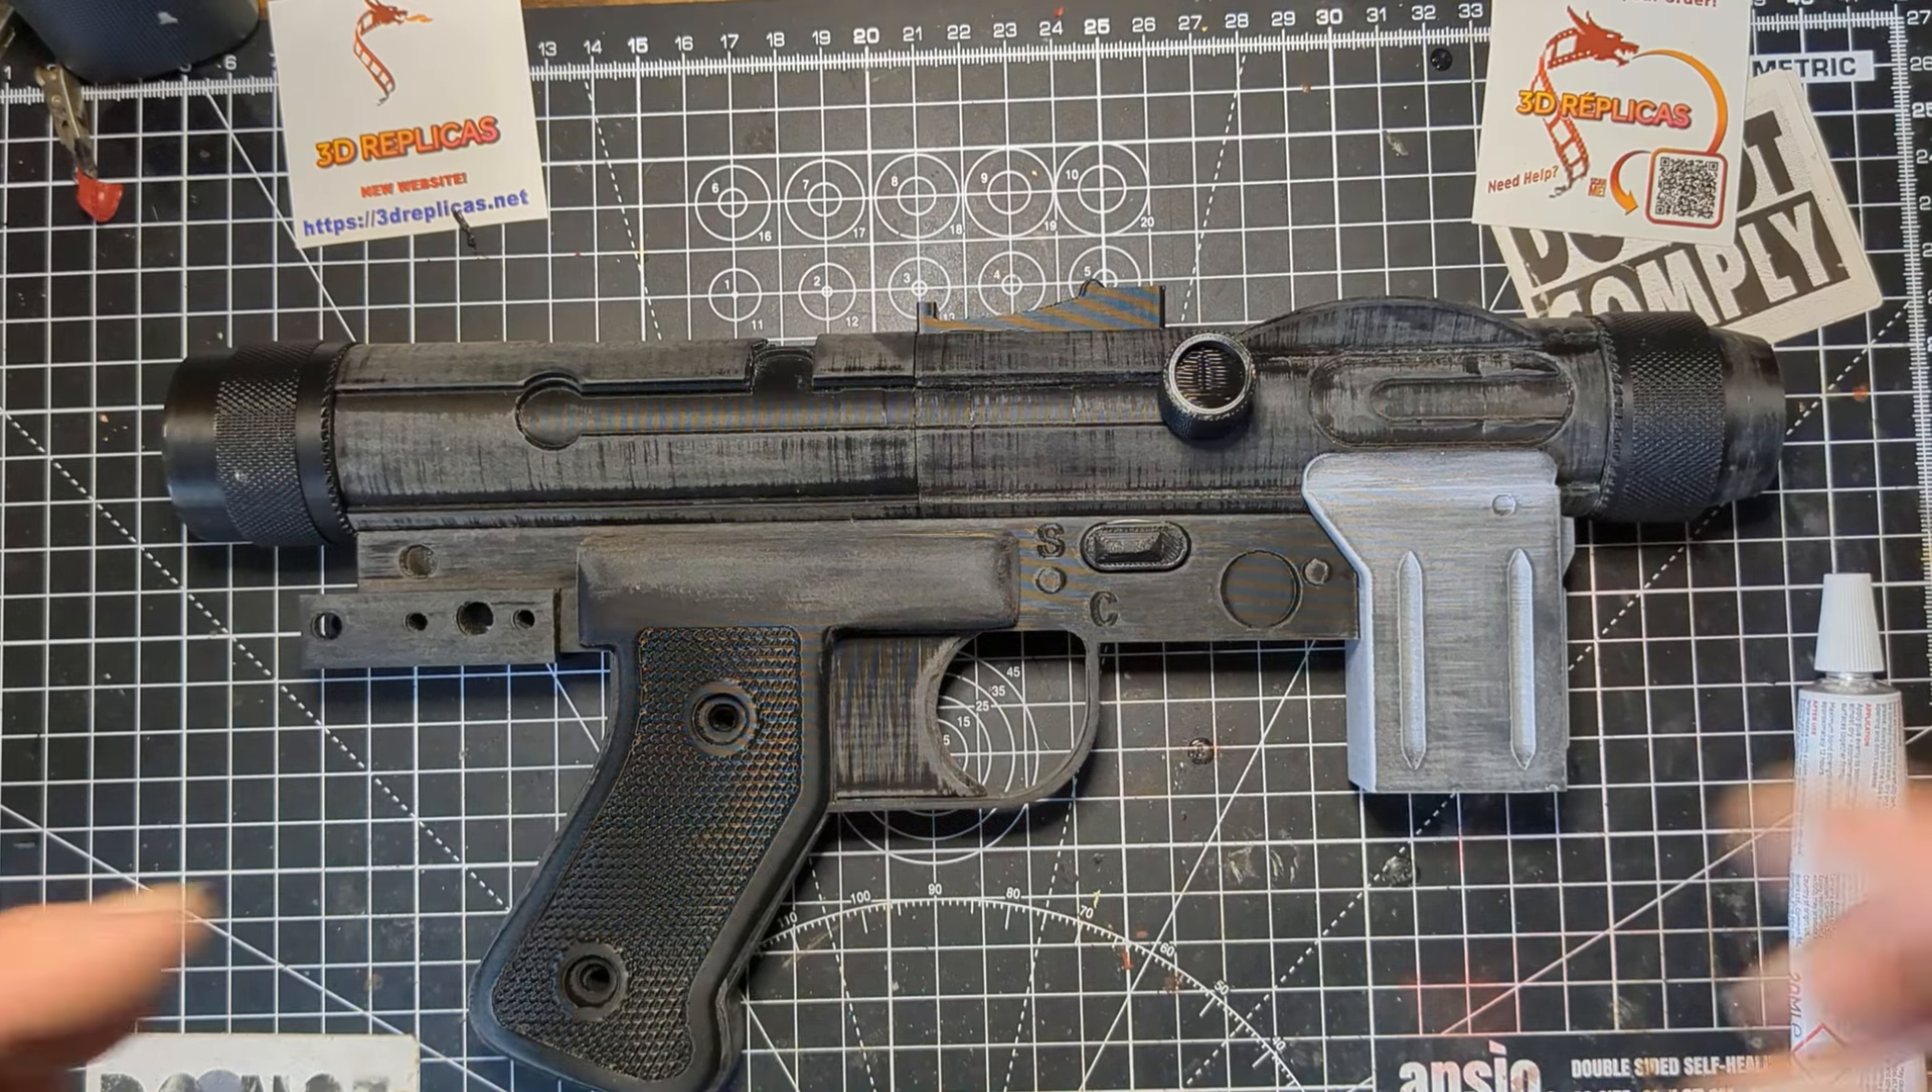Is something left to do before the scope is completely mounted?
Yes.